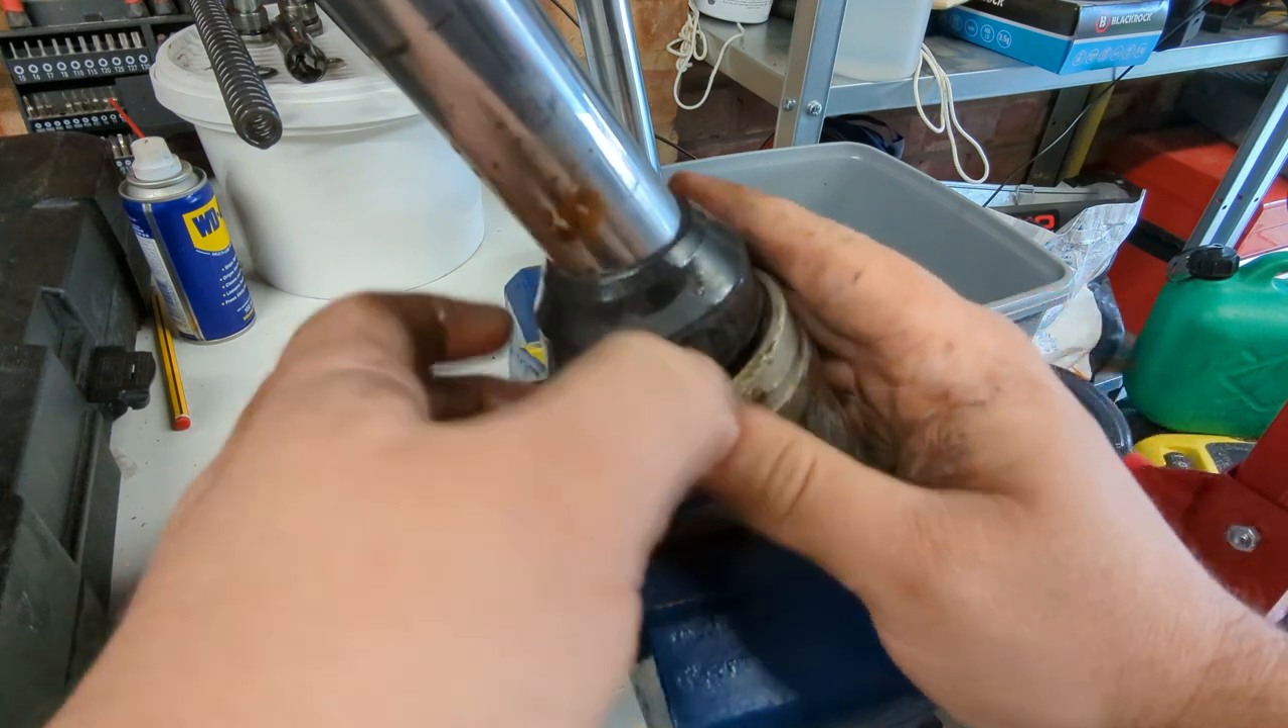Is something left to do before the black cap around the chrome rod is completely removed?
Yes.